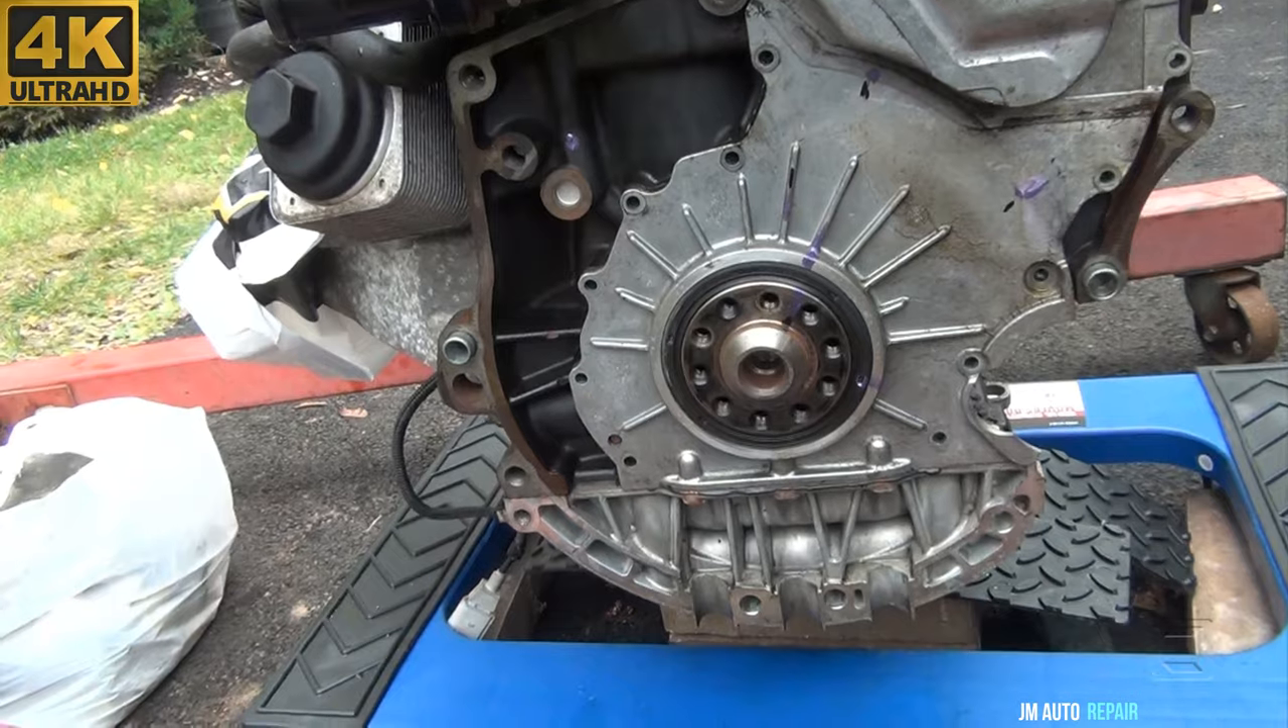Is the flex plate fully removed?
Yes.